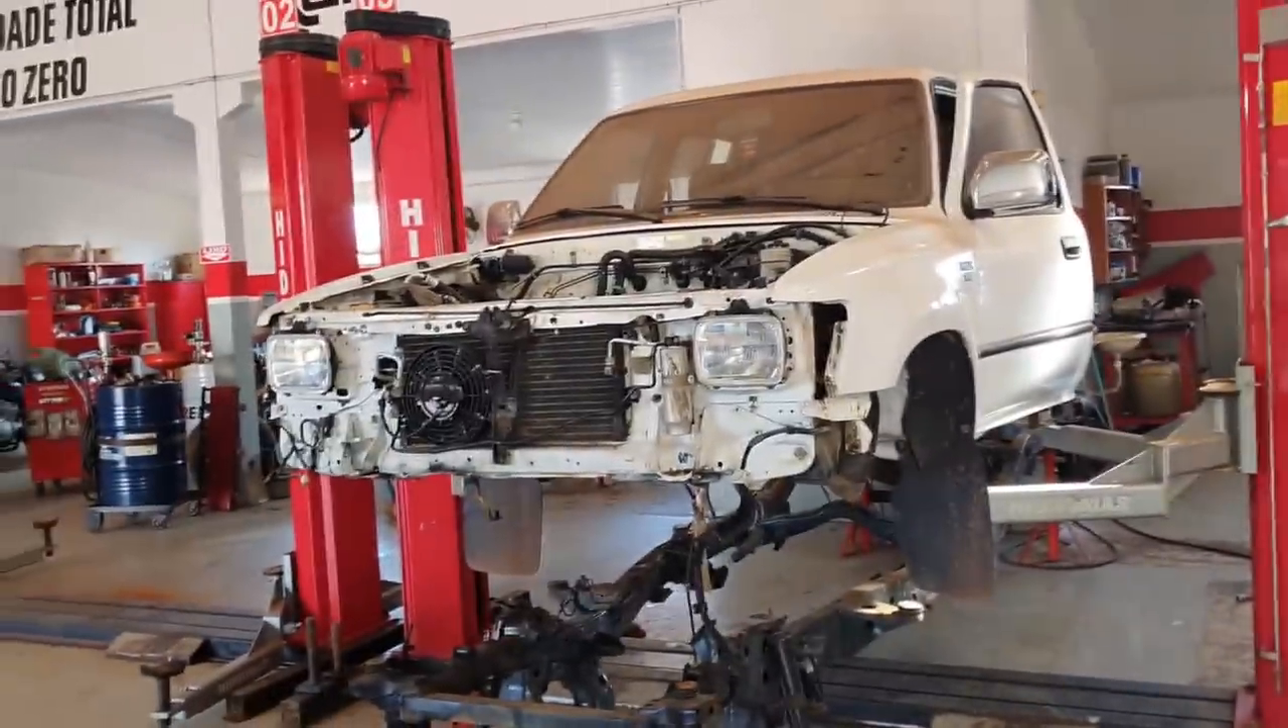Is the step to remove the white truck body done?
Yes.